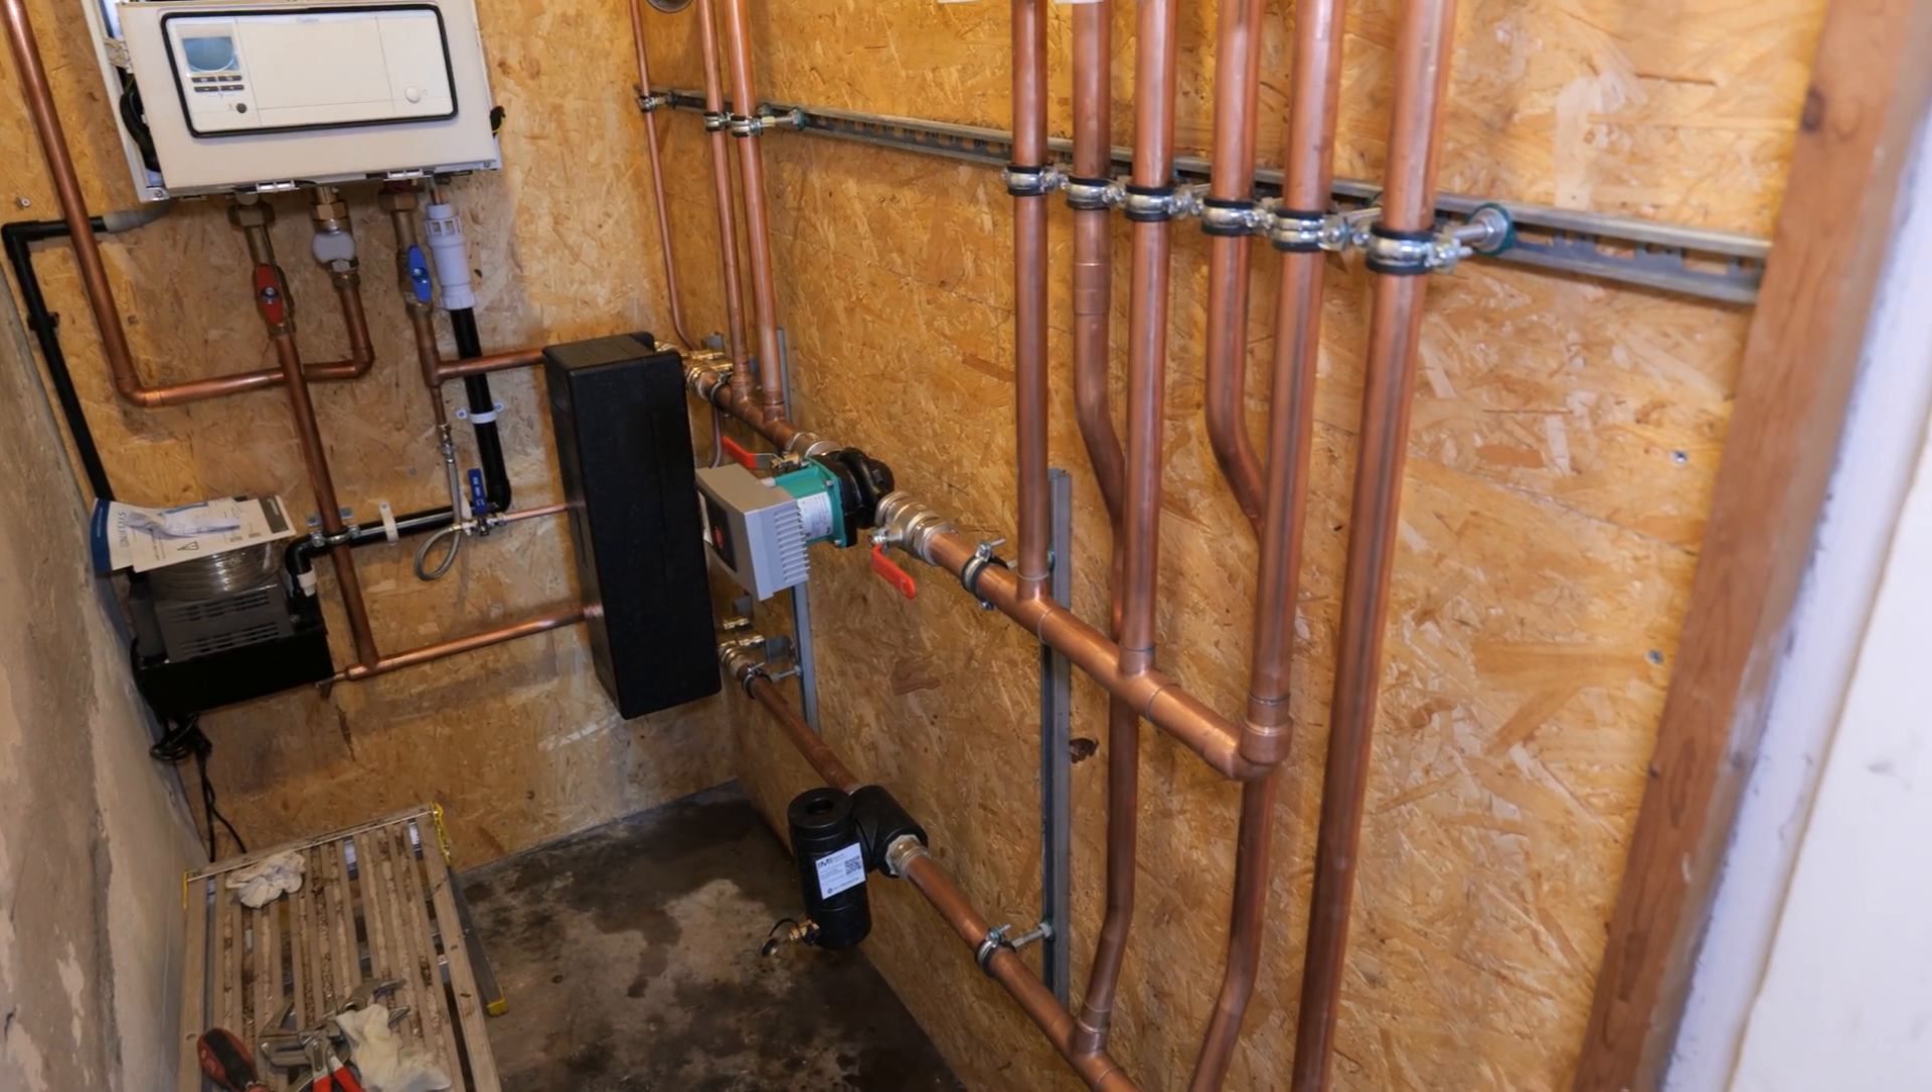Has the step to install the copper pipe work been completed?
Yes.